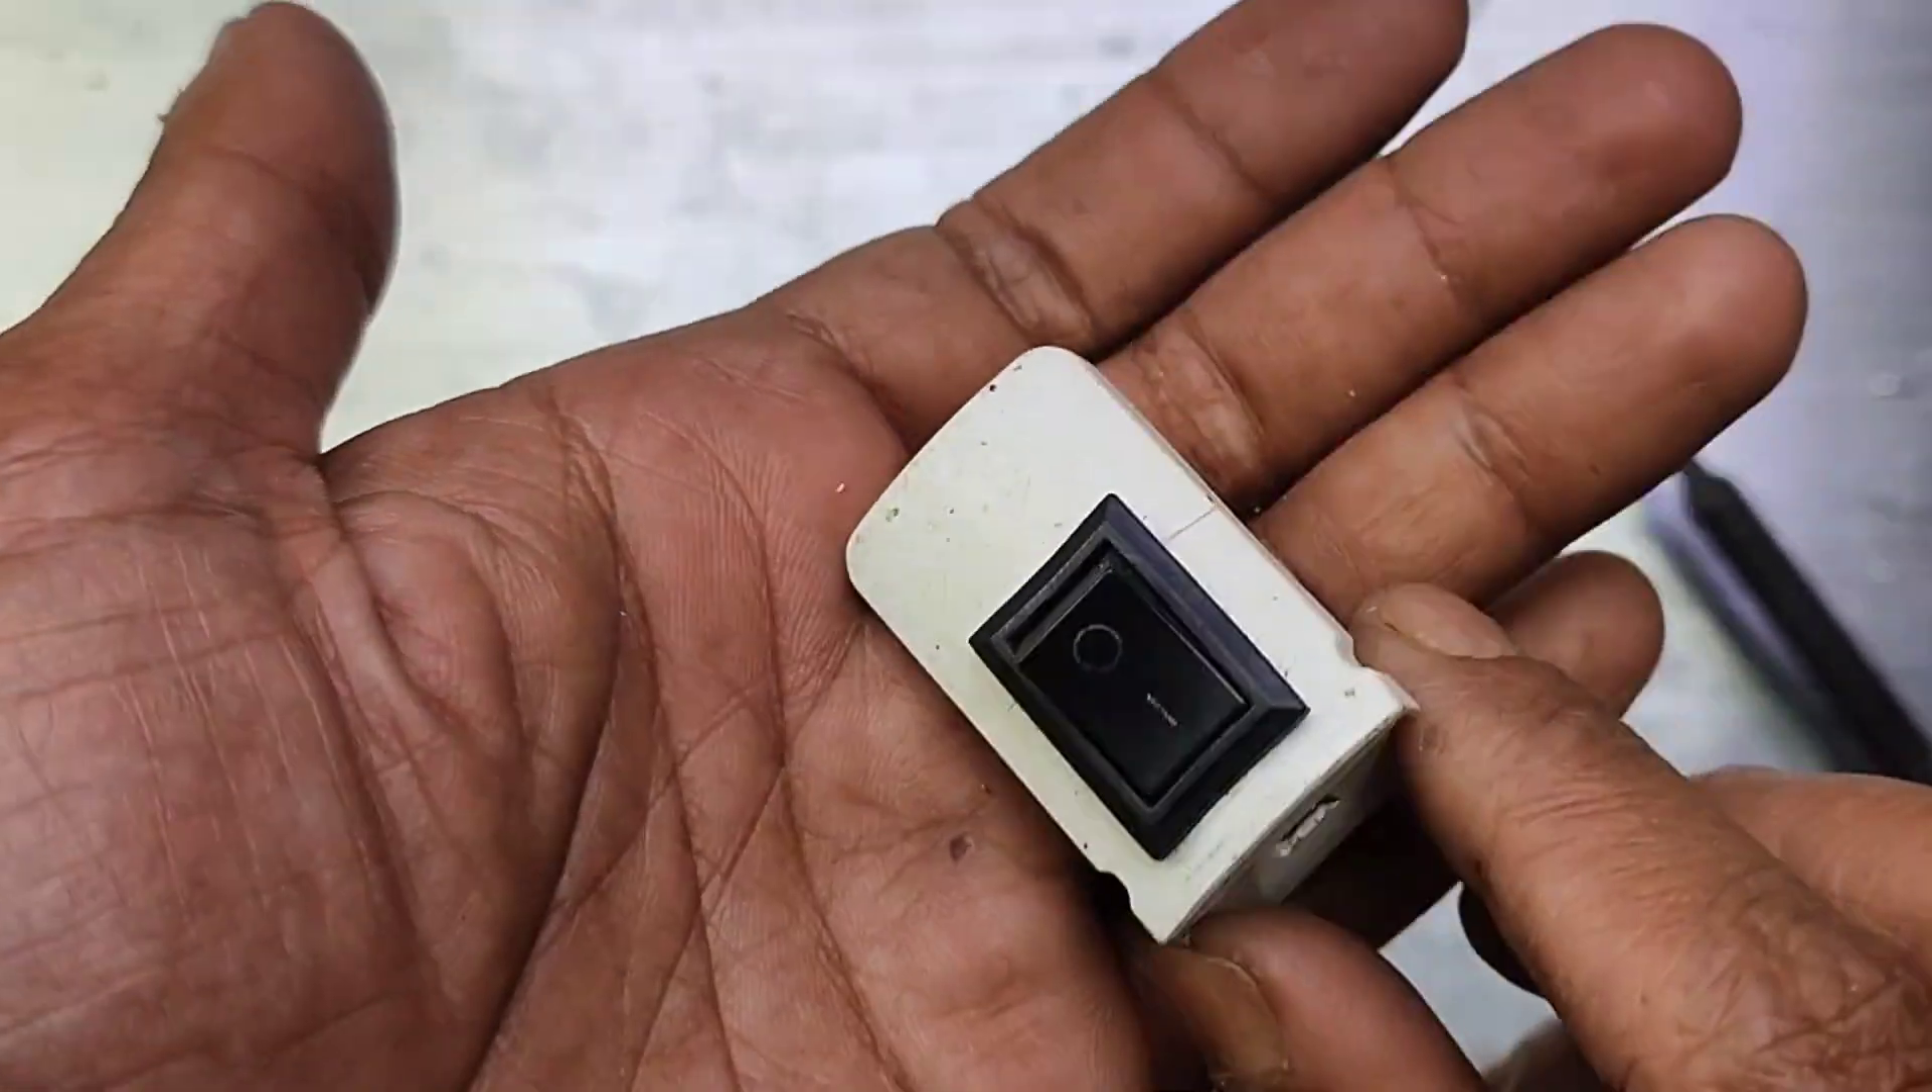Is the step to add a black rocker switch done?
Yes.